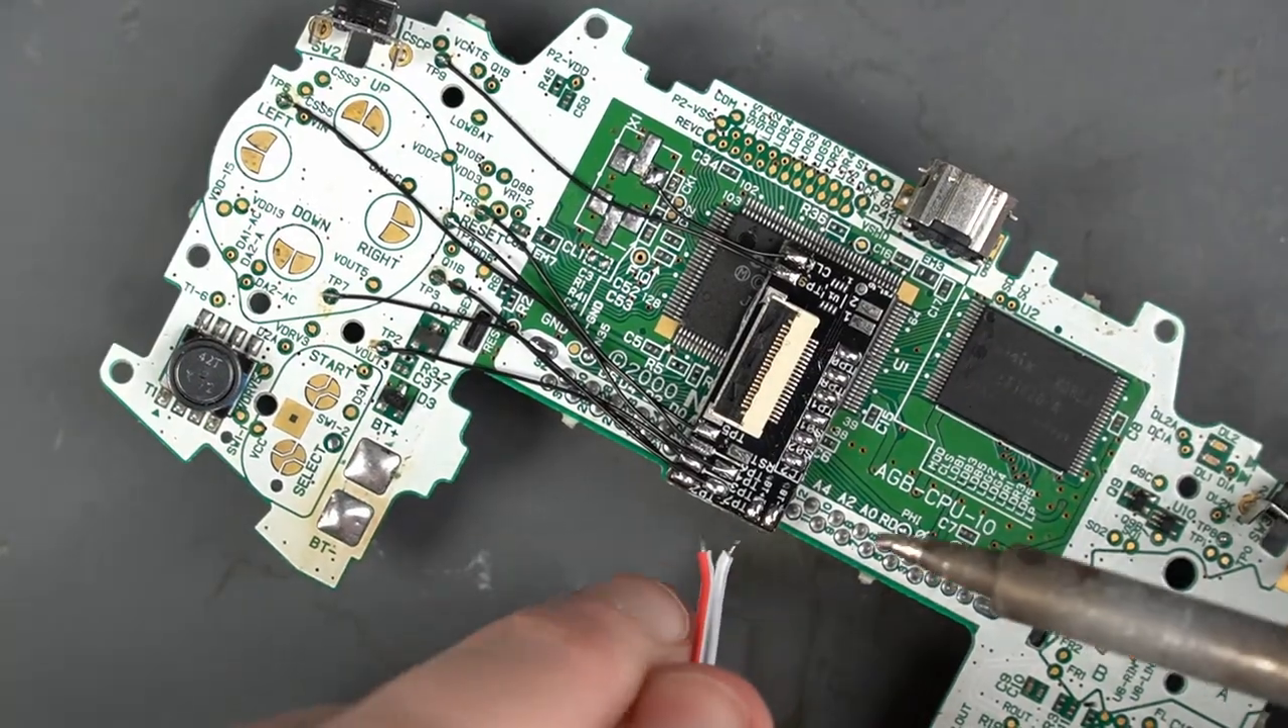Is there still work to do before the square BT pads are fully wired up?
Yes.